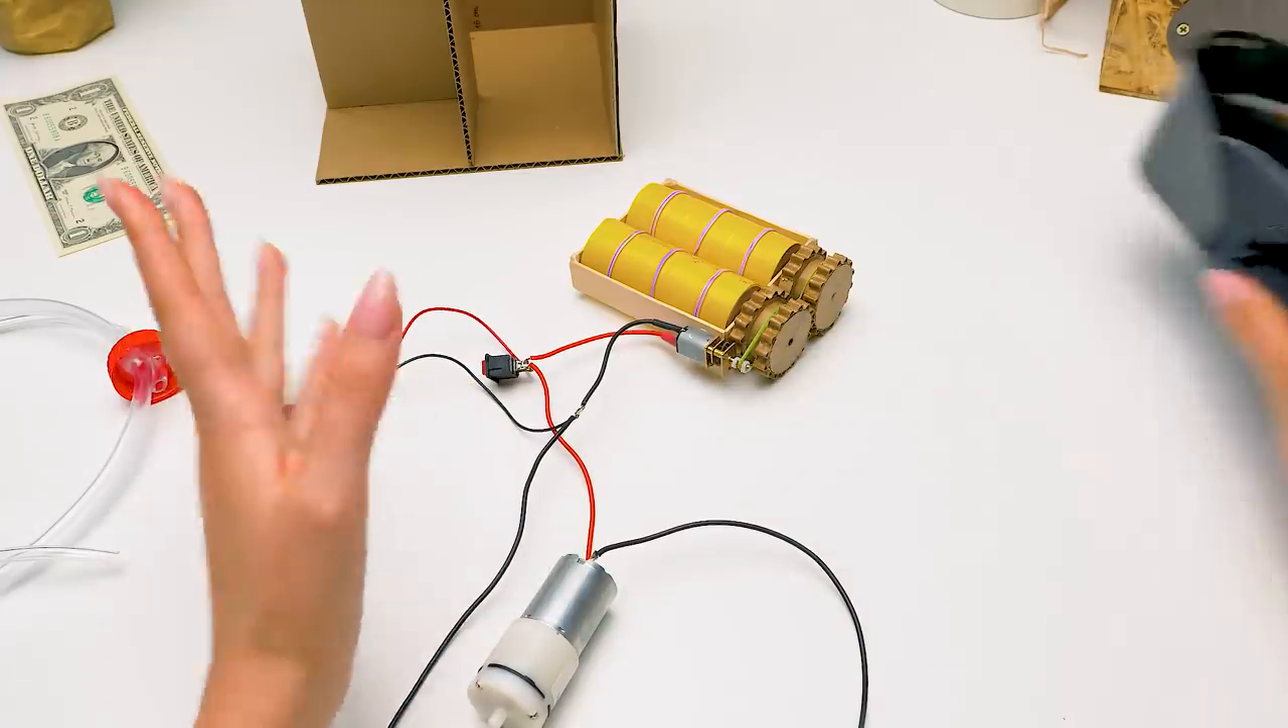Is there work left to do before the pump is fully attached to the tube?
Yes.